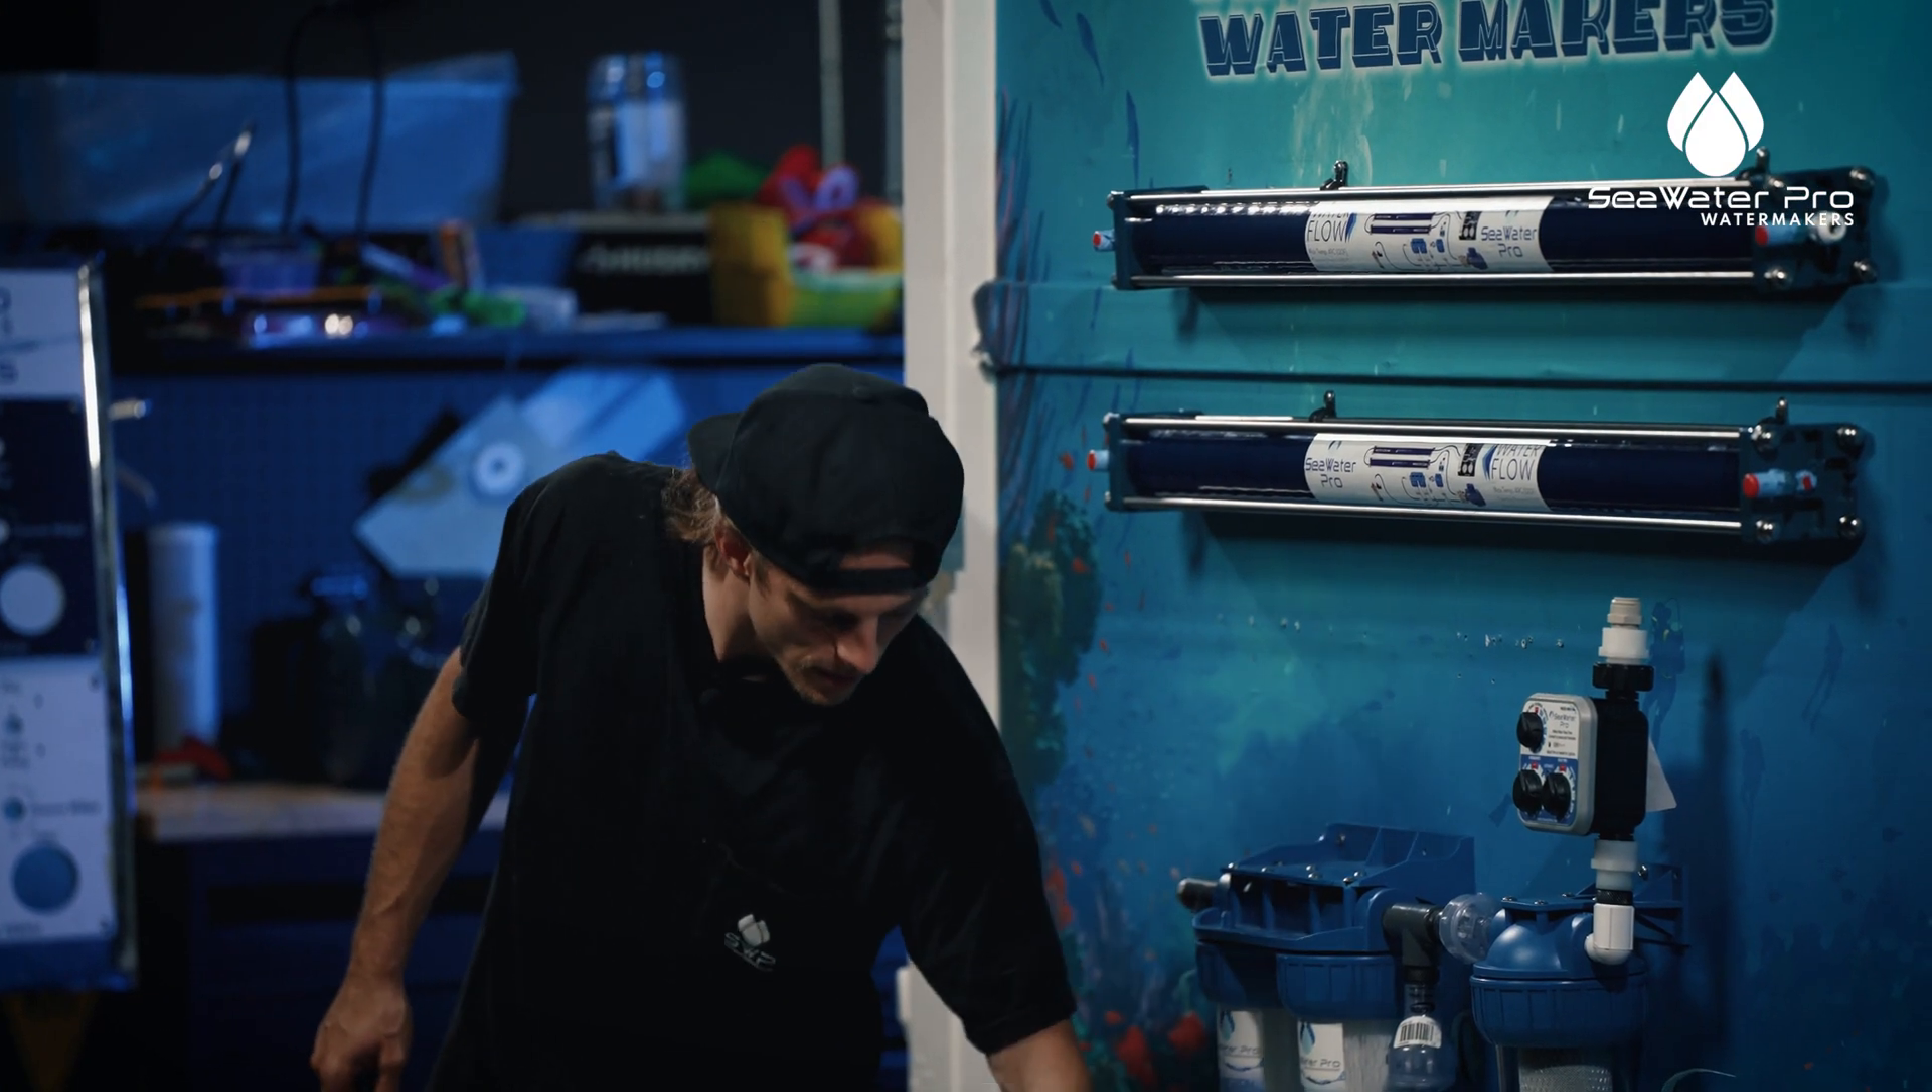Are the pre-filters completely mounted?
Yes.